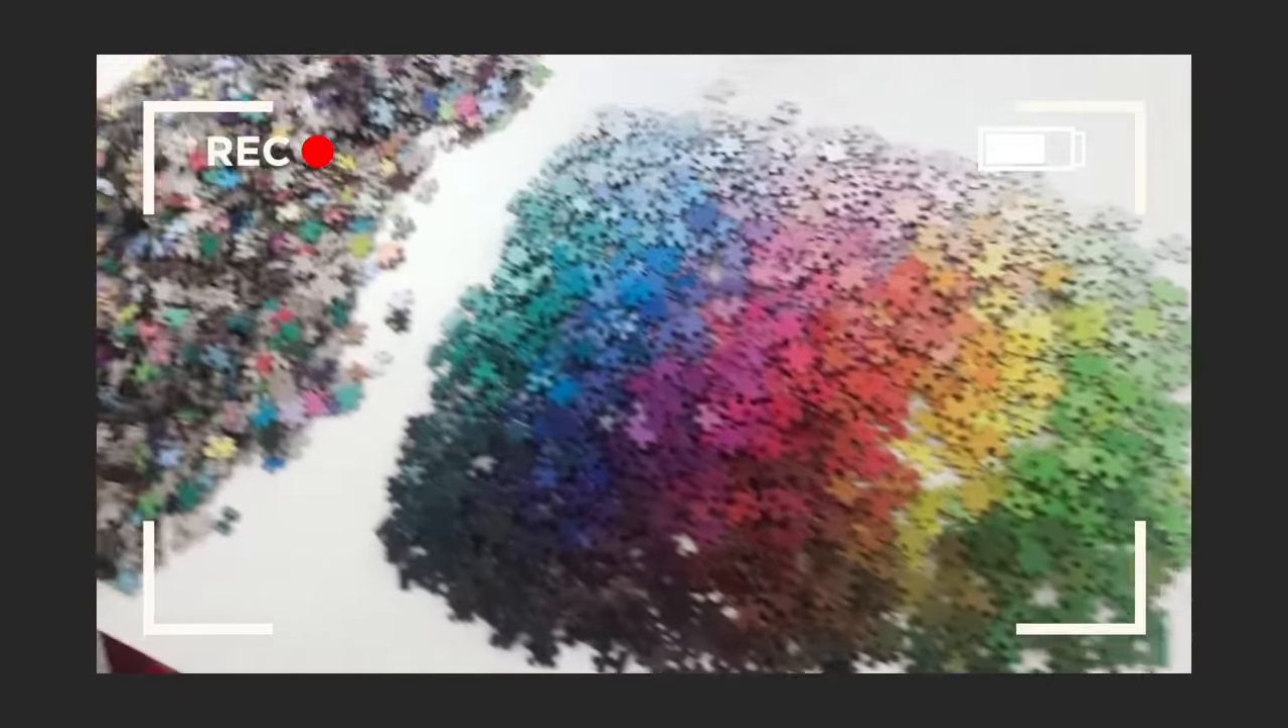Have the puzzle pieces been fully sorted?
No.